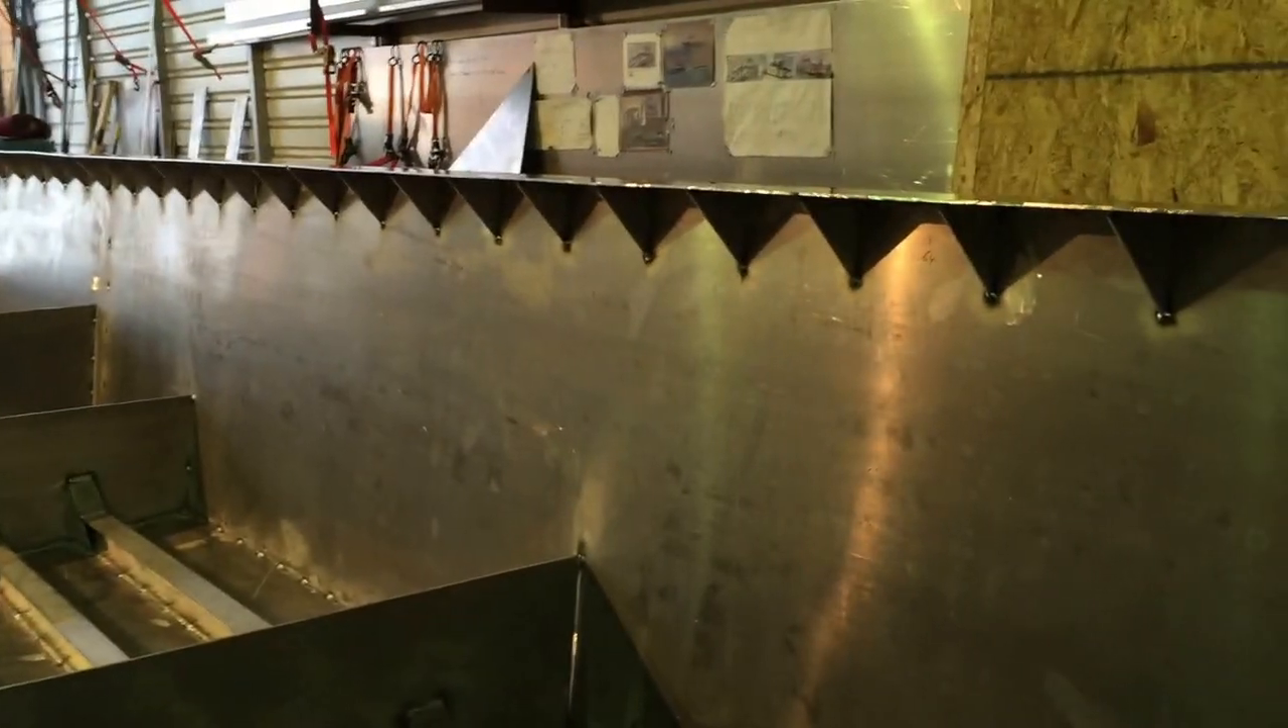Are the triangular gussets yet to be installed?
No.